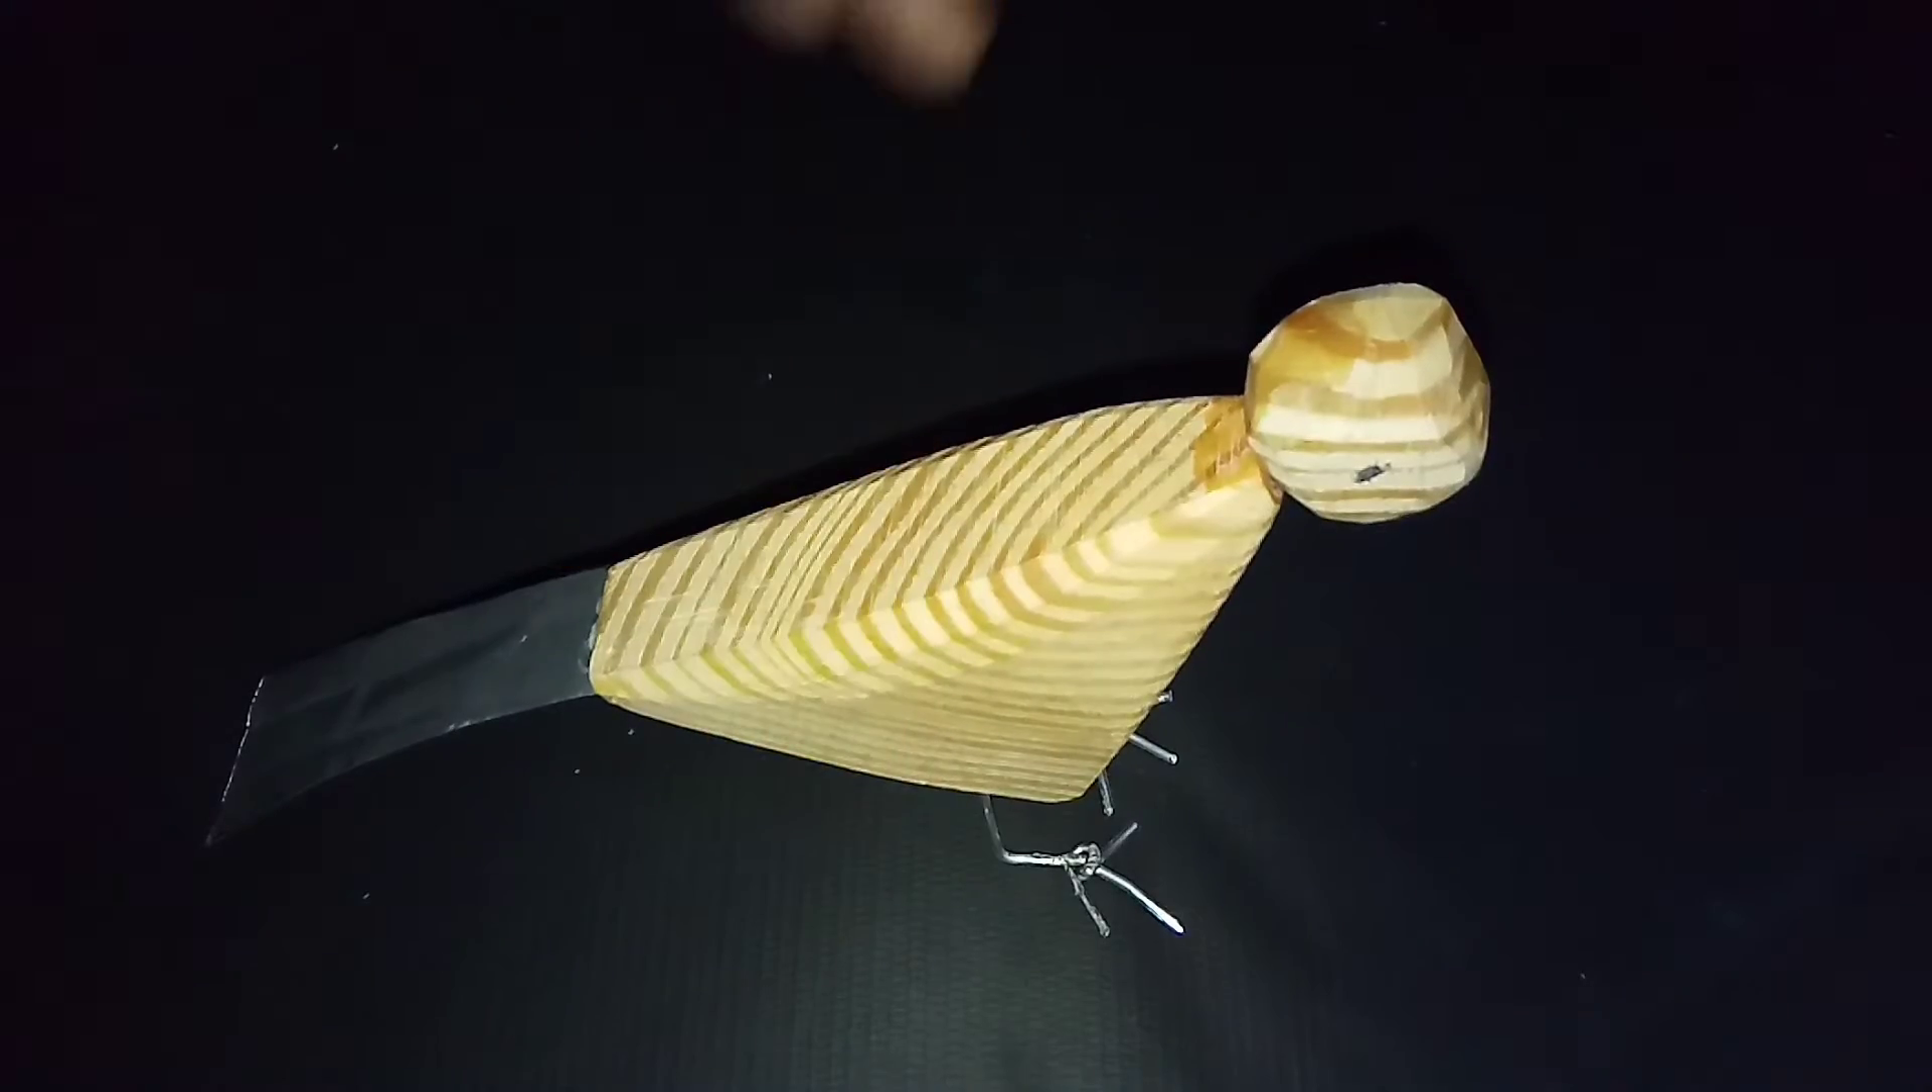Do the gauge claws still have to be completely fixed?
No.